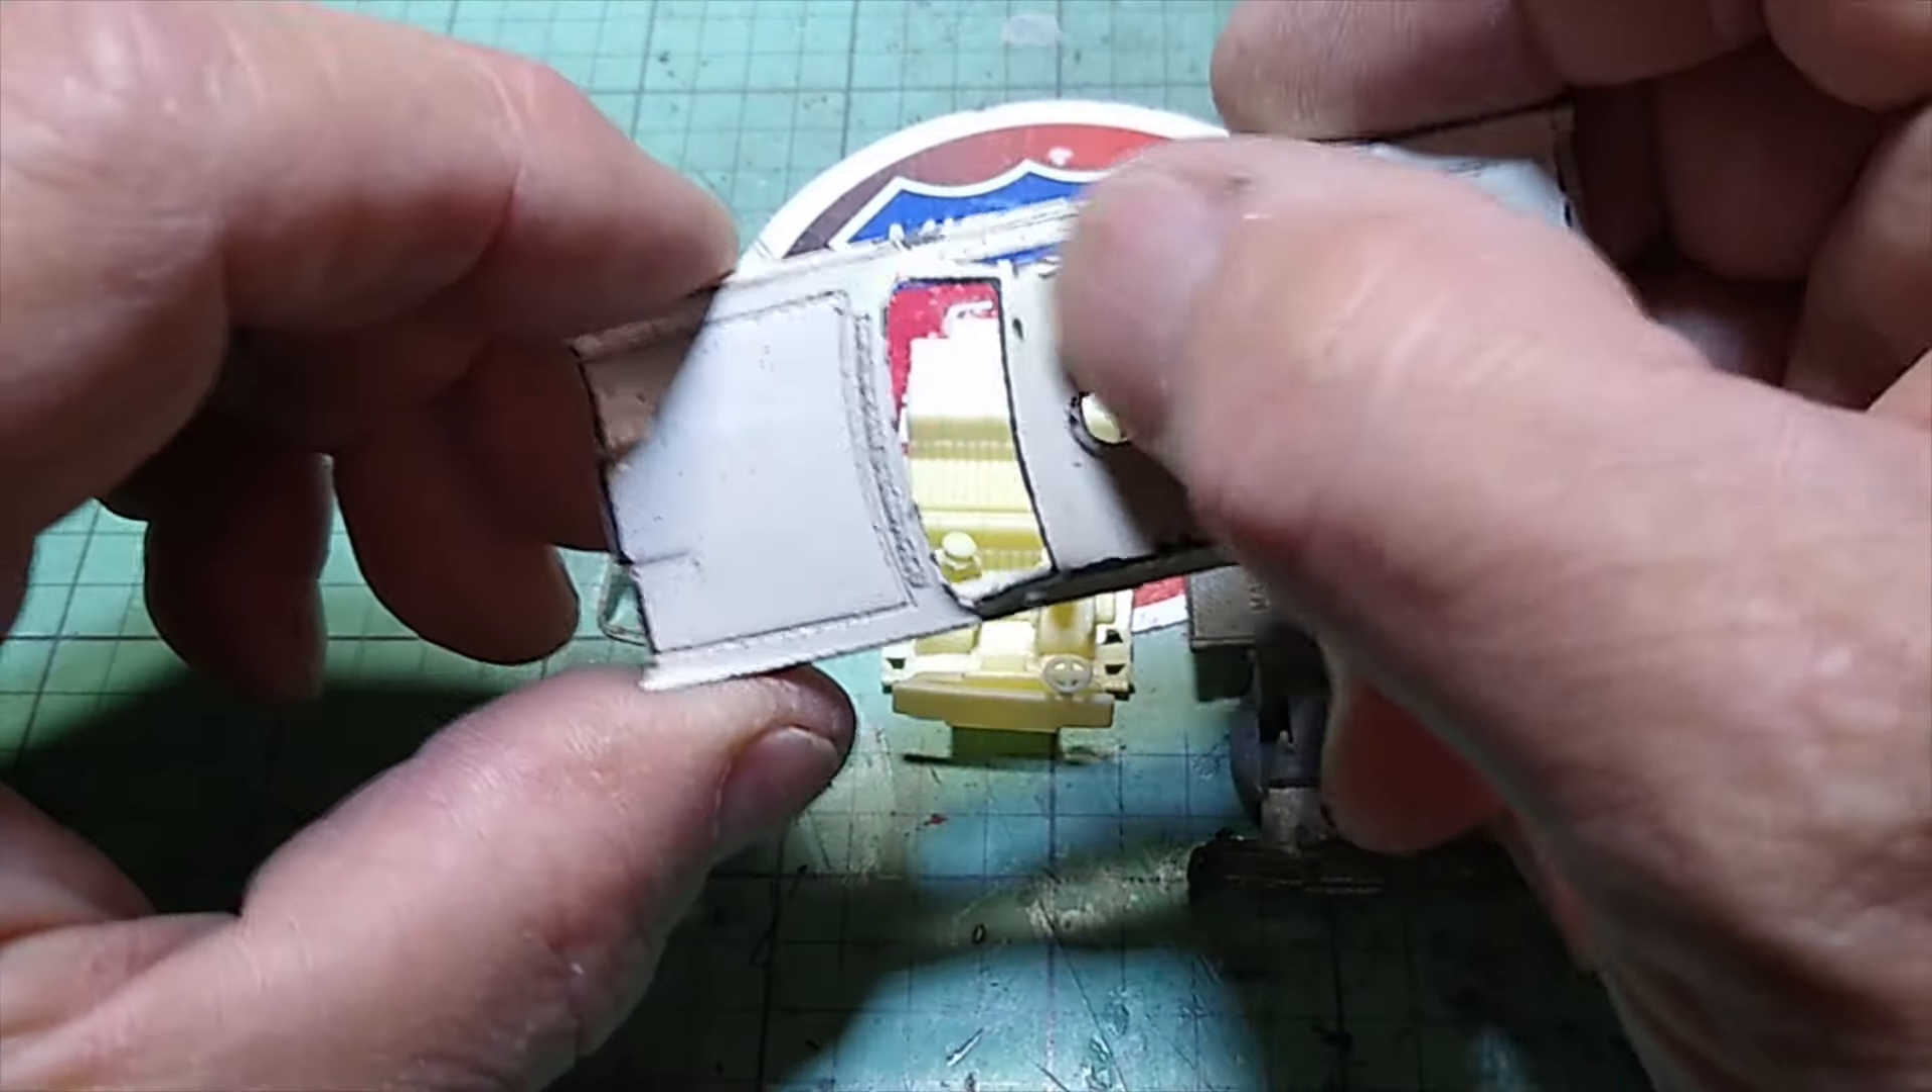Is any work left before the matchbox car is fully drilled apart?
No.